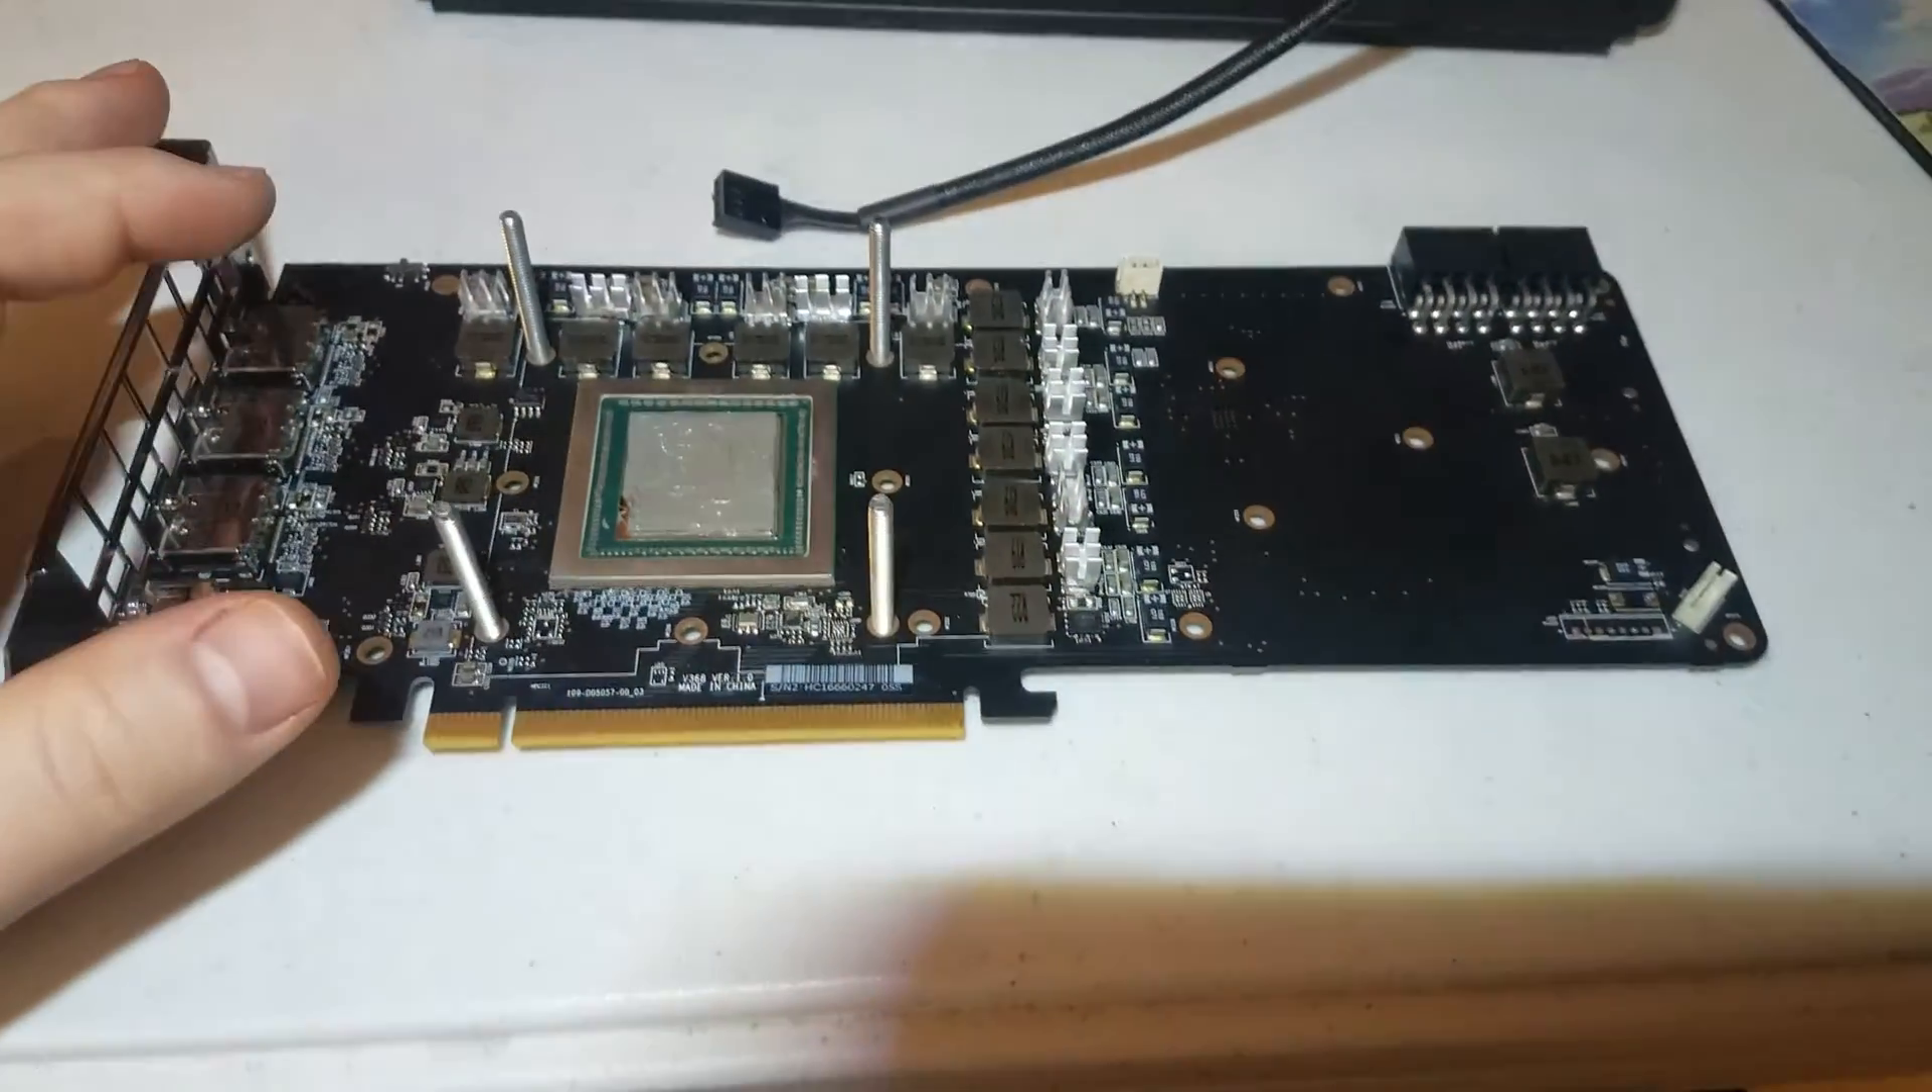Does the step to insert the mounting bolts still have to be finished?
No.